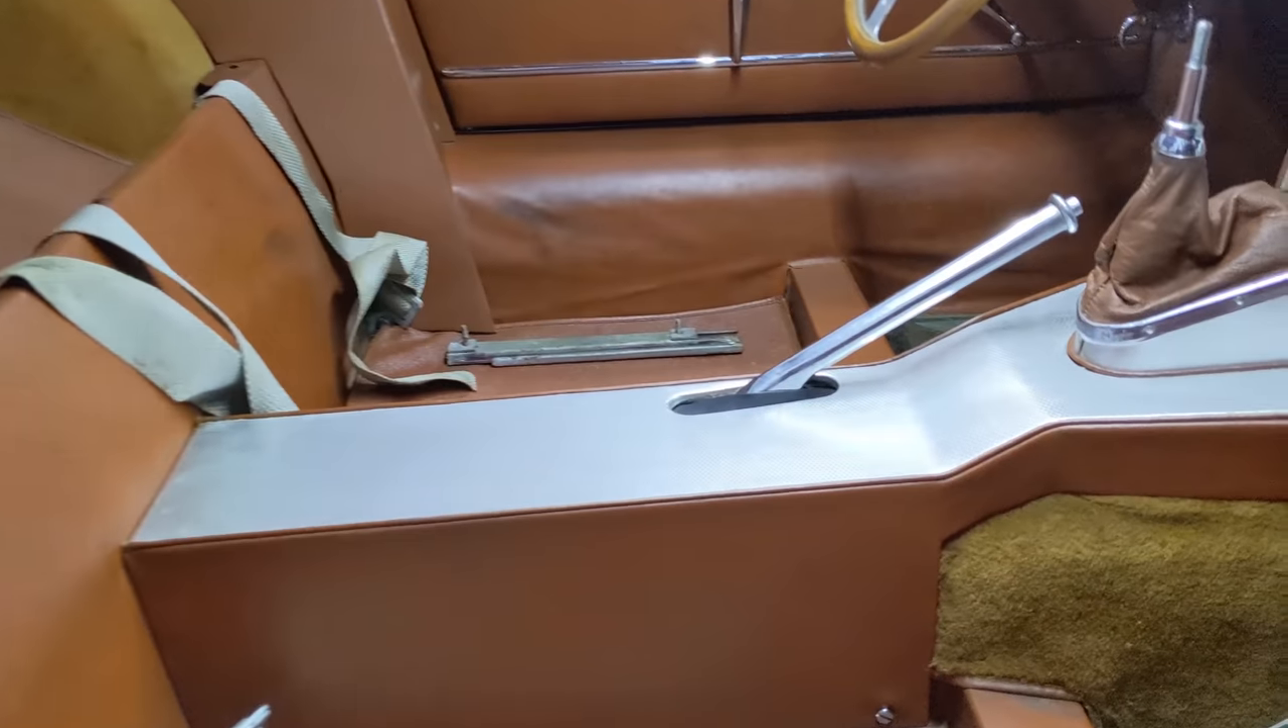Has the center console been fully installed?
Yes.